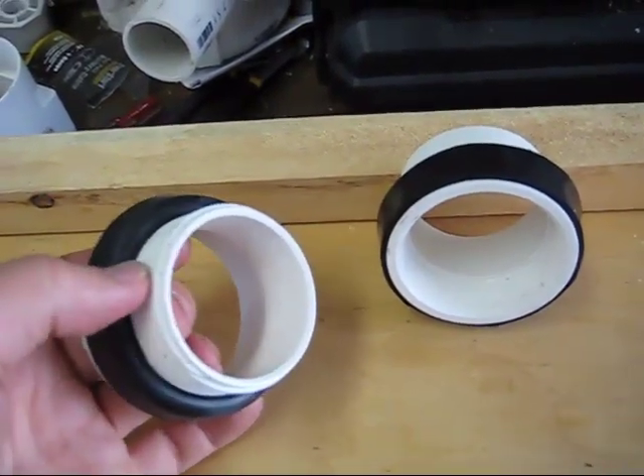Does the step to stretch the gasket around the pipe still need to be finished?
No.